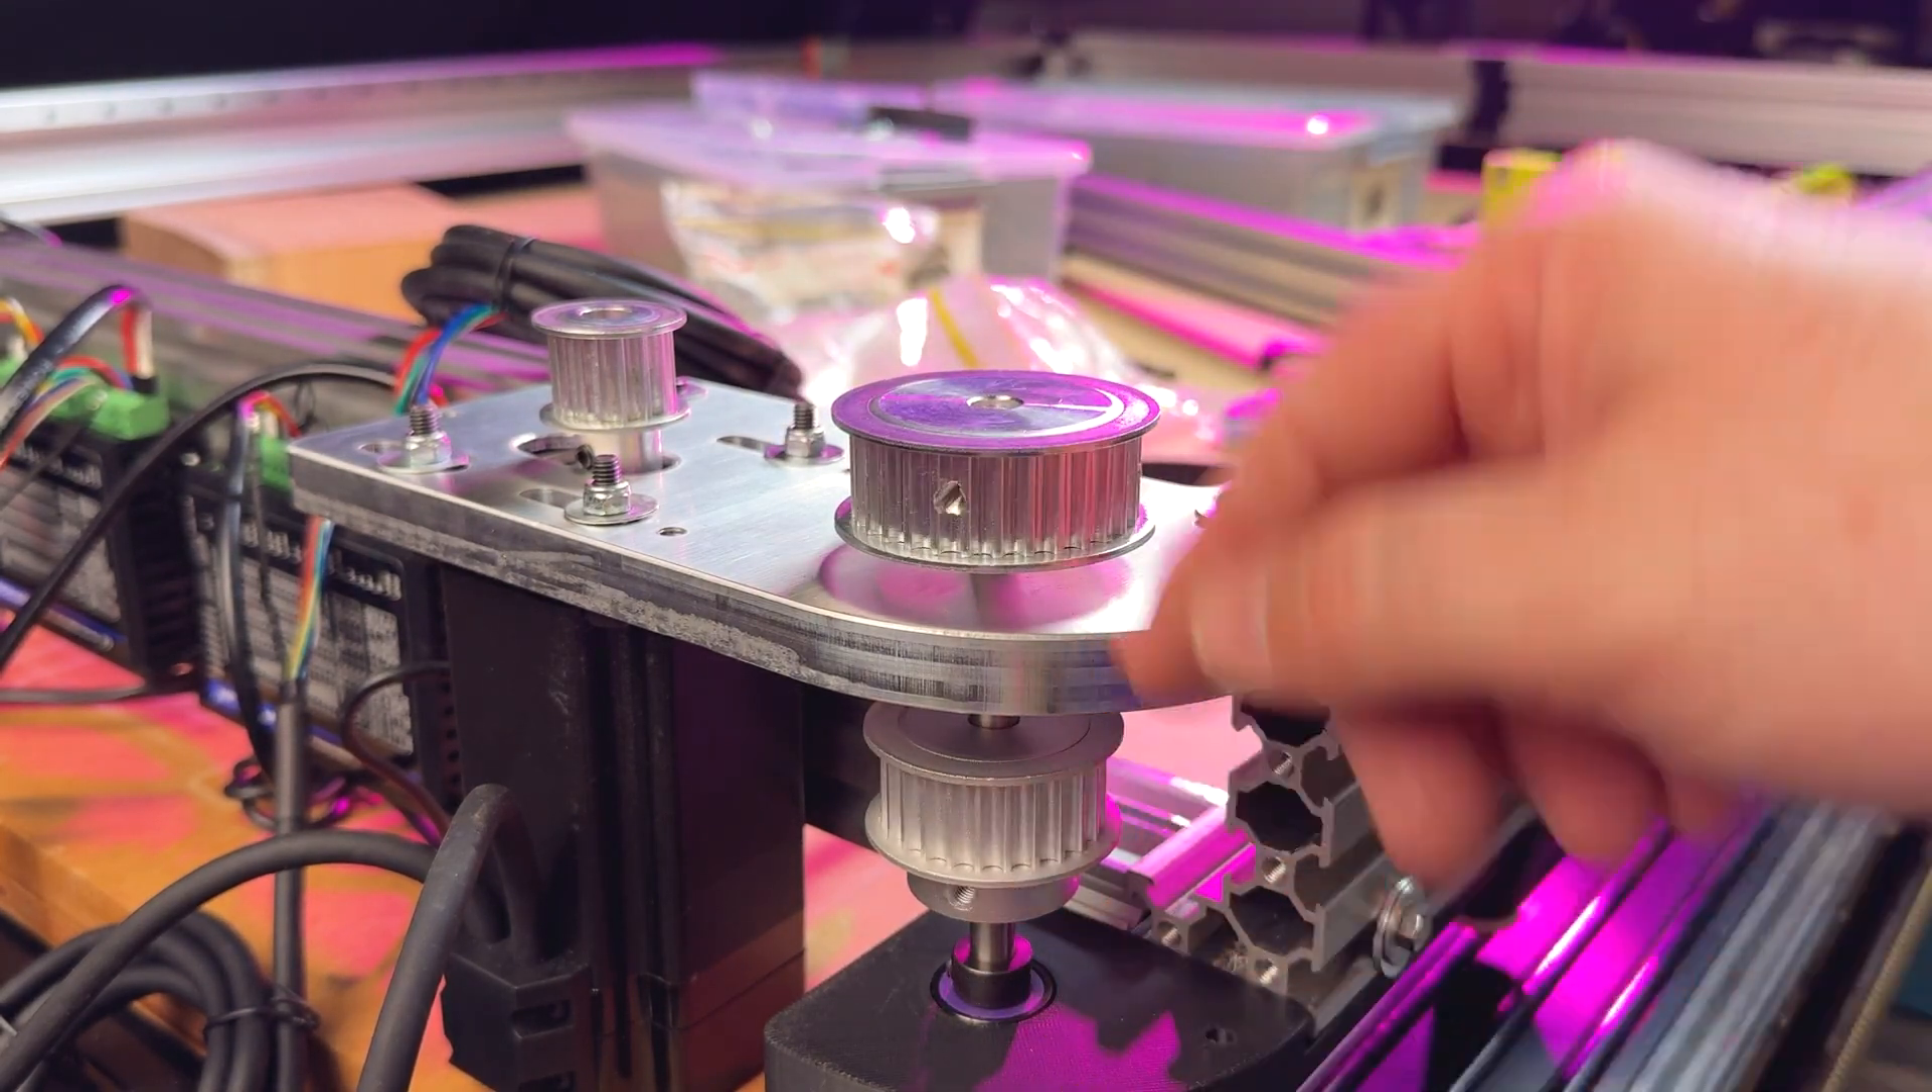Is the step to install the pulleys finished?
Yes.